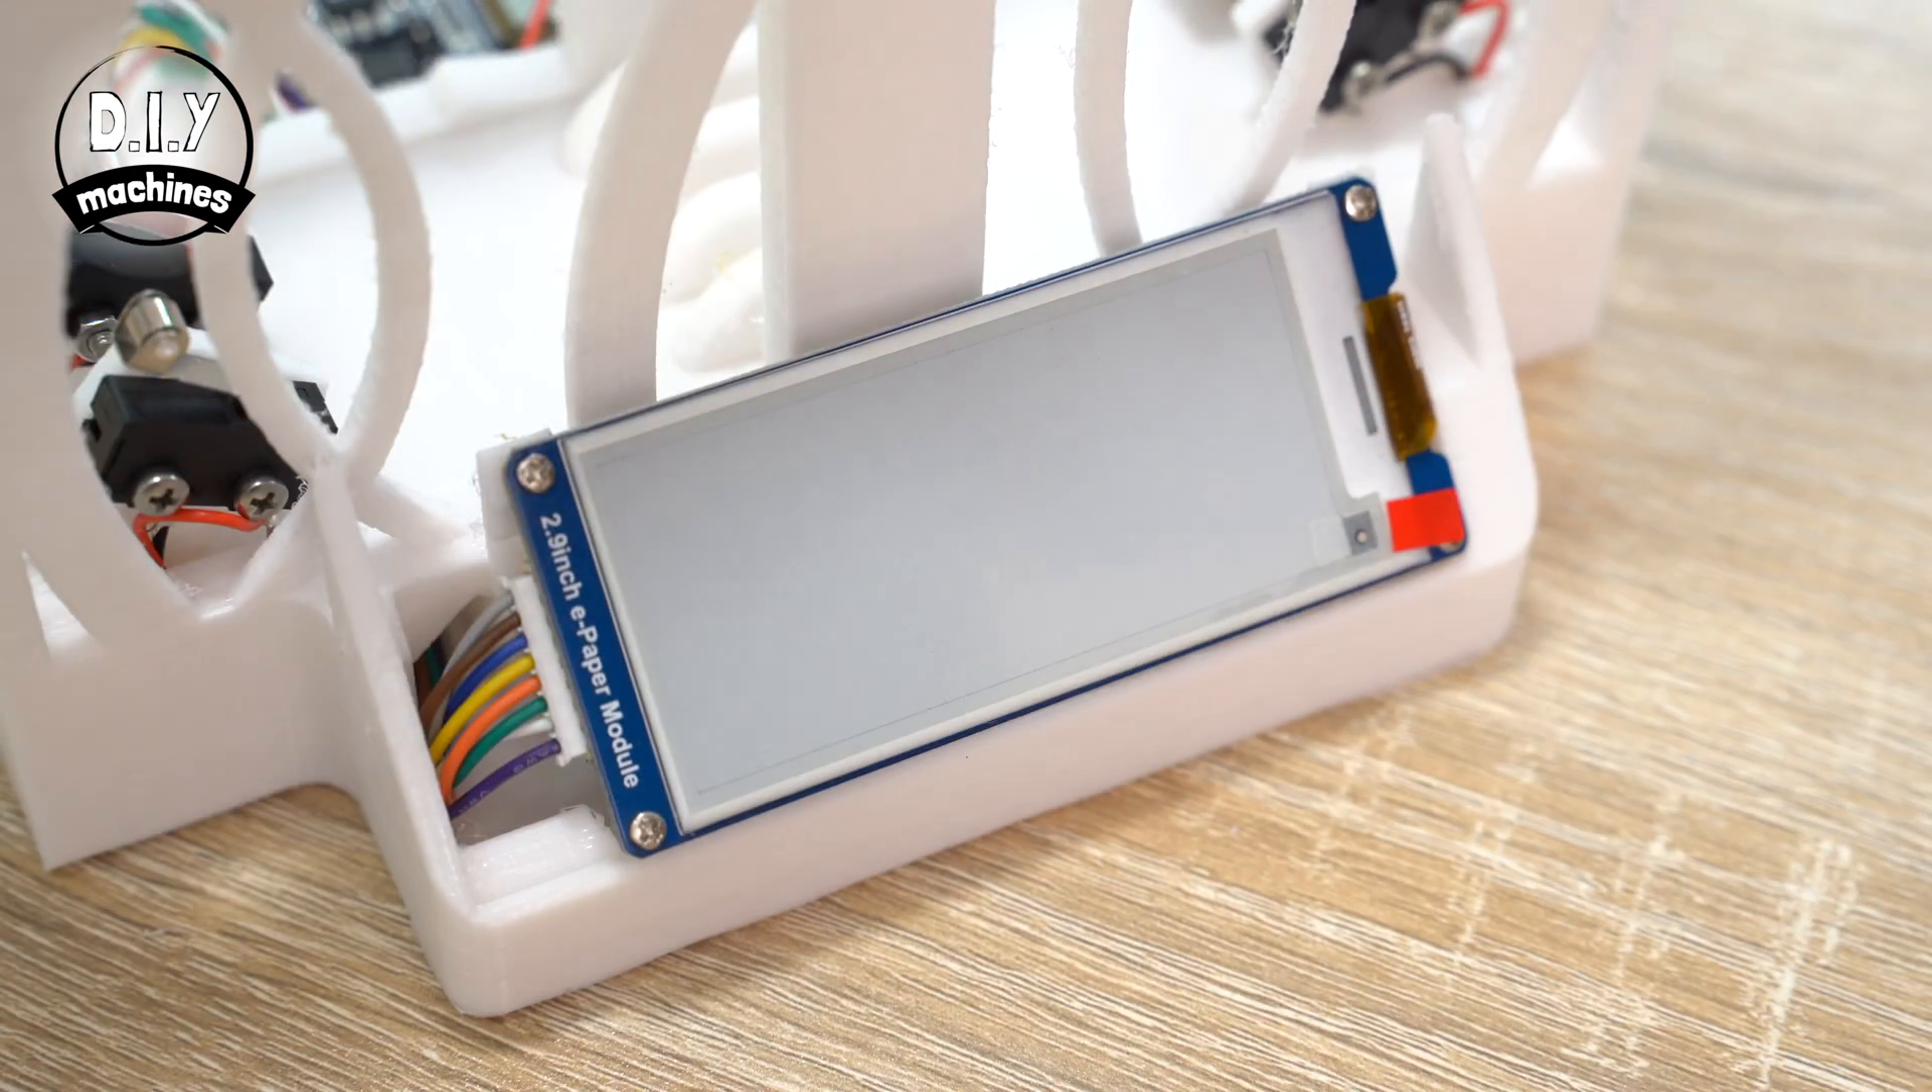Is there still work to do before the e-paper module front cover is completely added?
Yes.